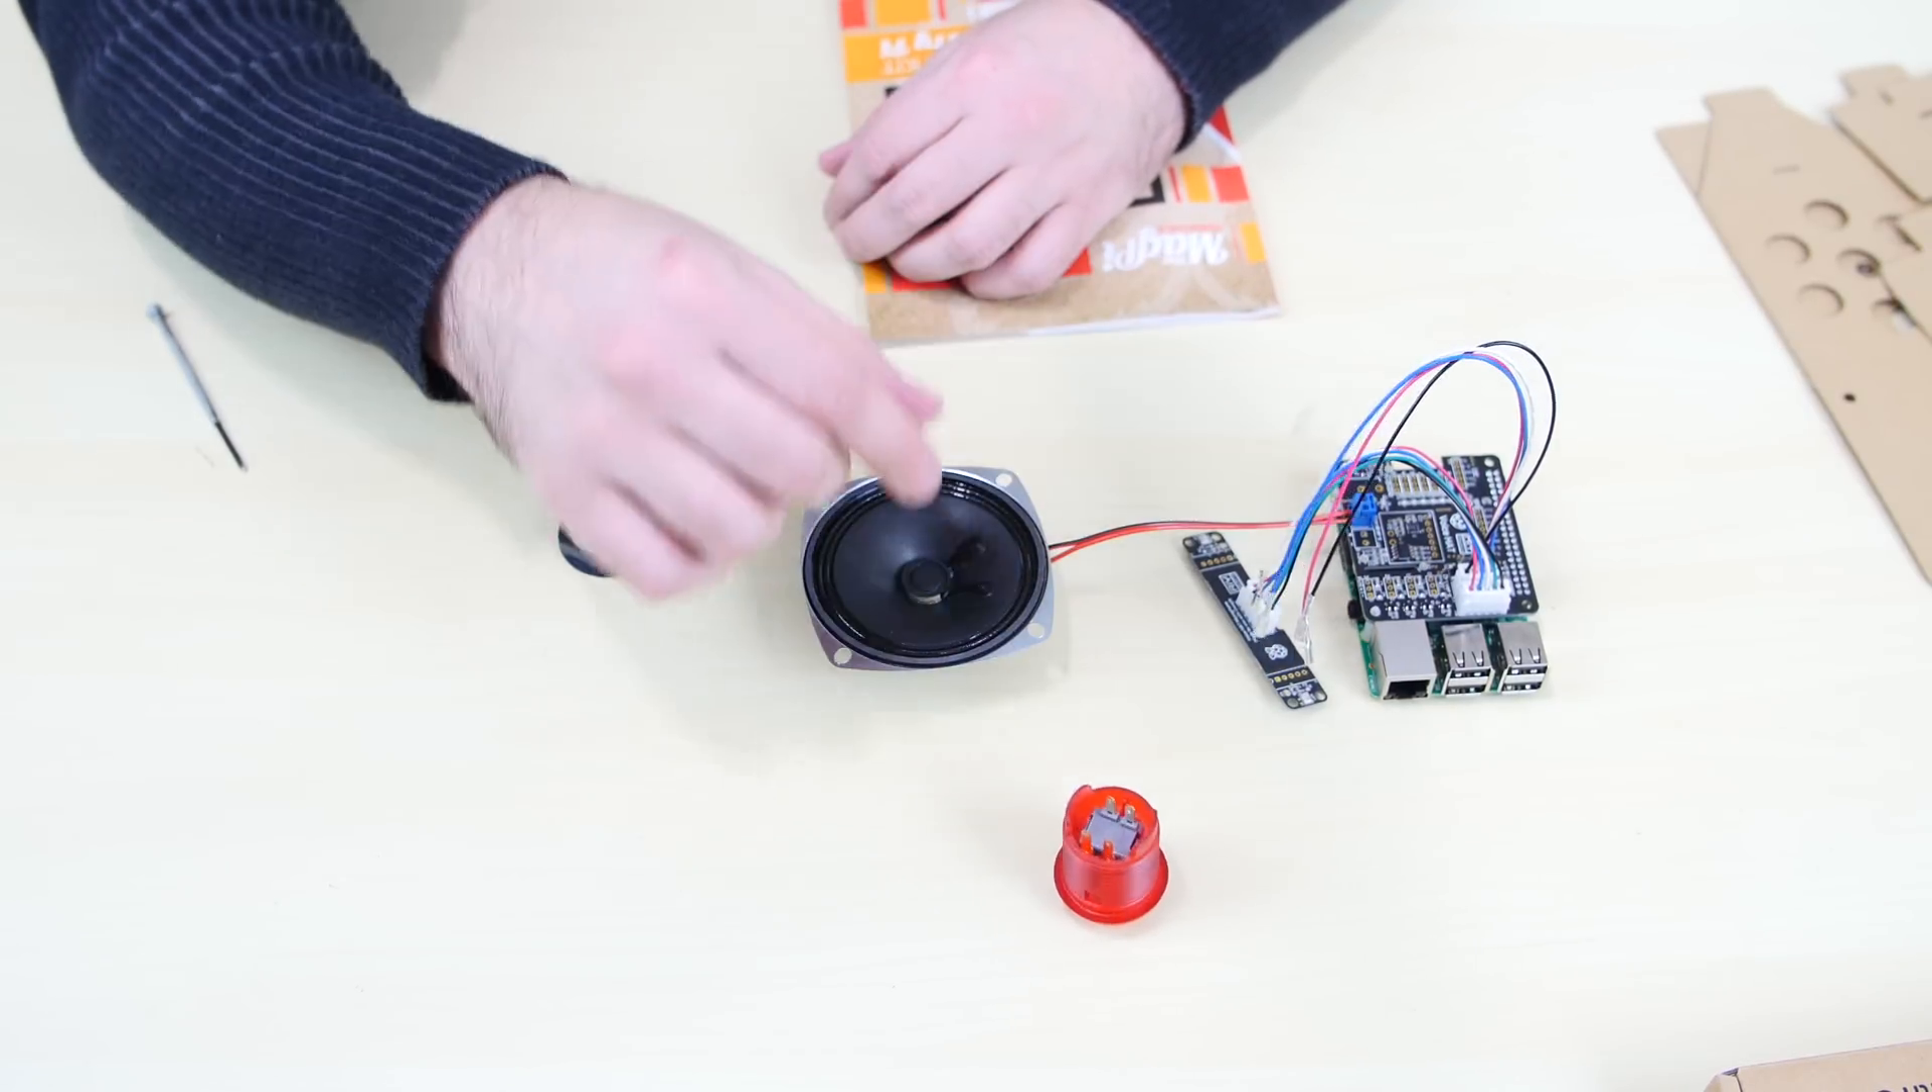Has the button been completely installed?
No.